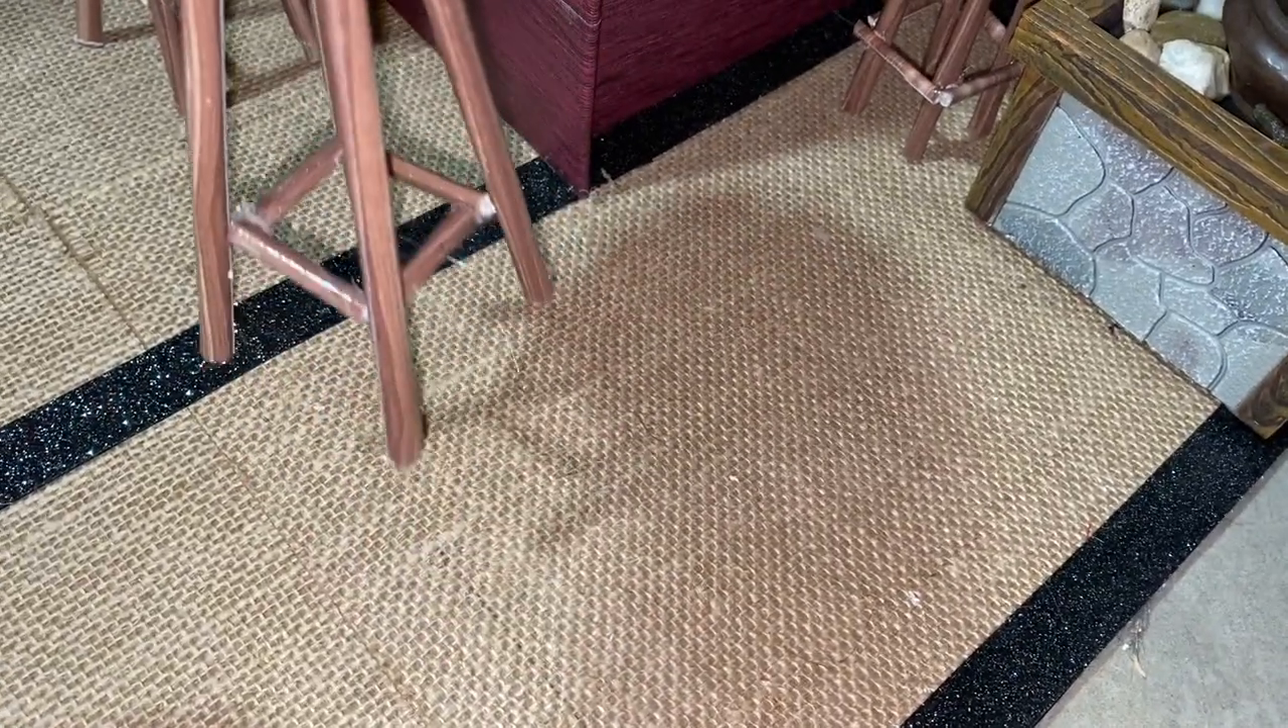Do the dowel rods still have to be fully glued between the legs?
No.